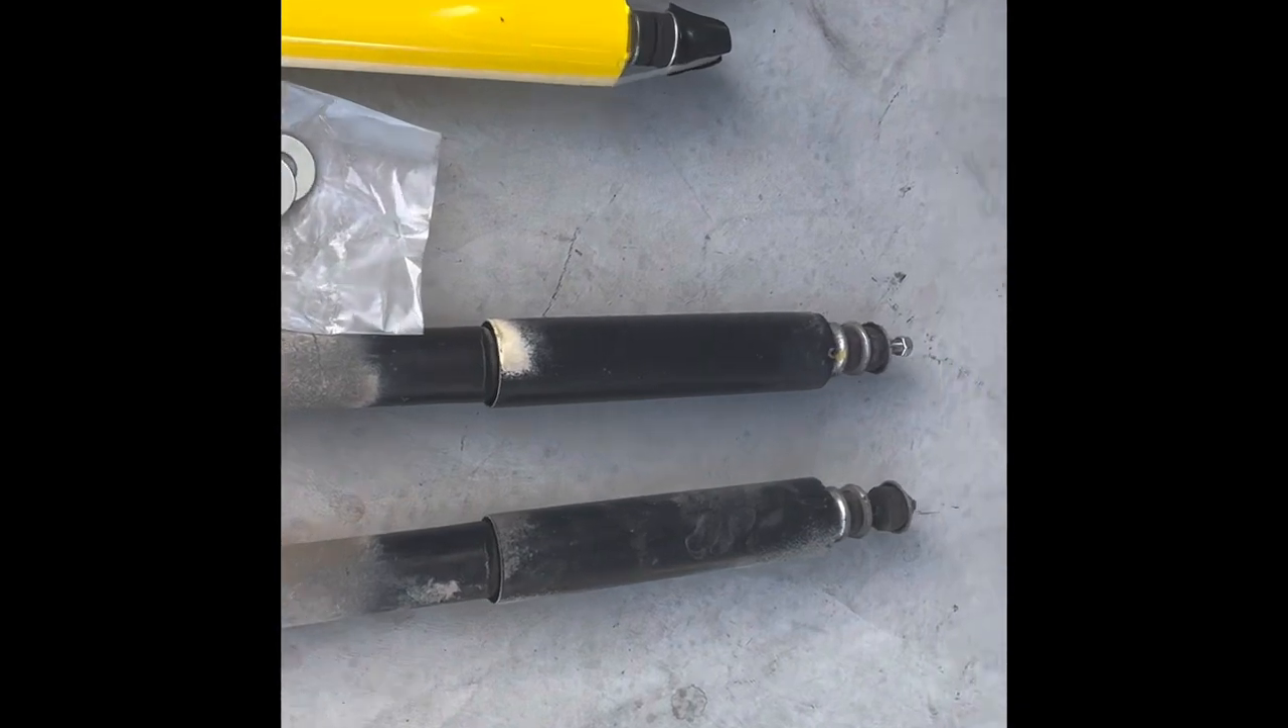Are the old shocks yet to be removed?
No.